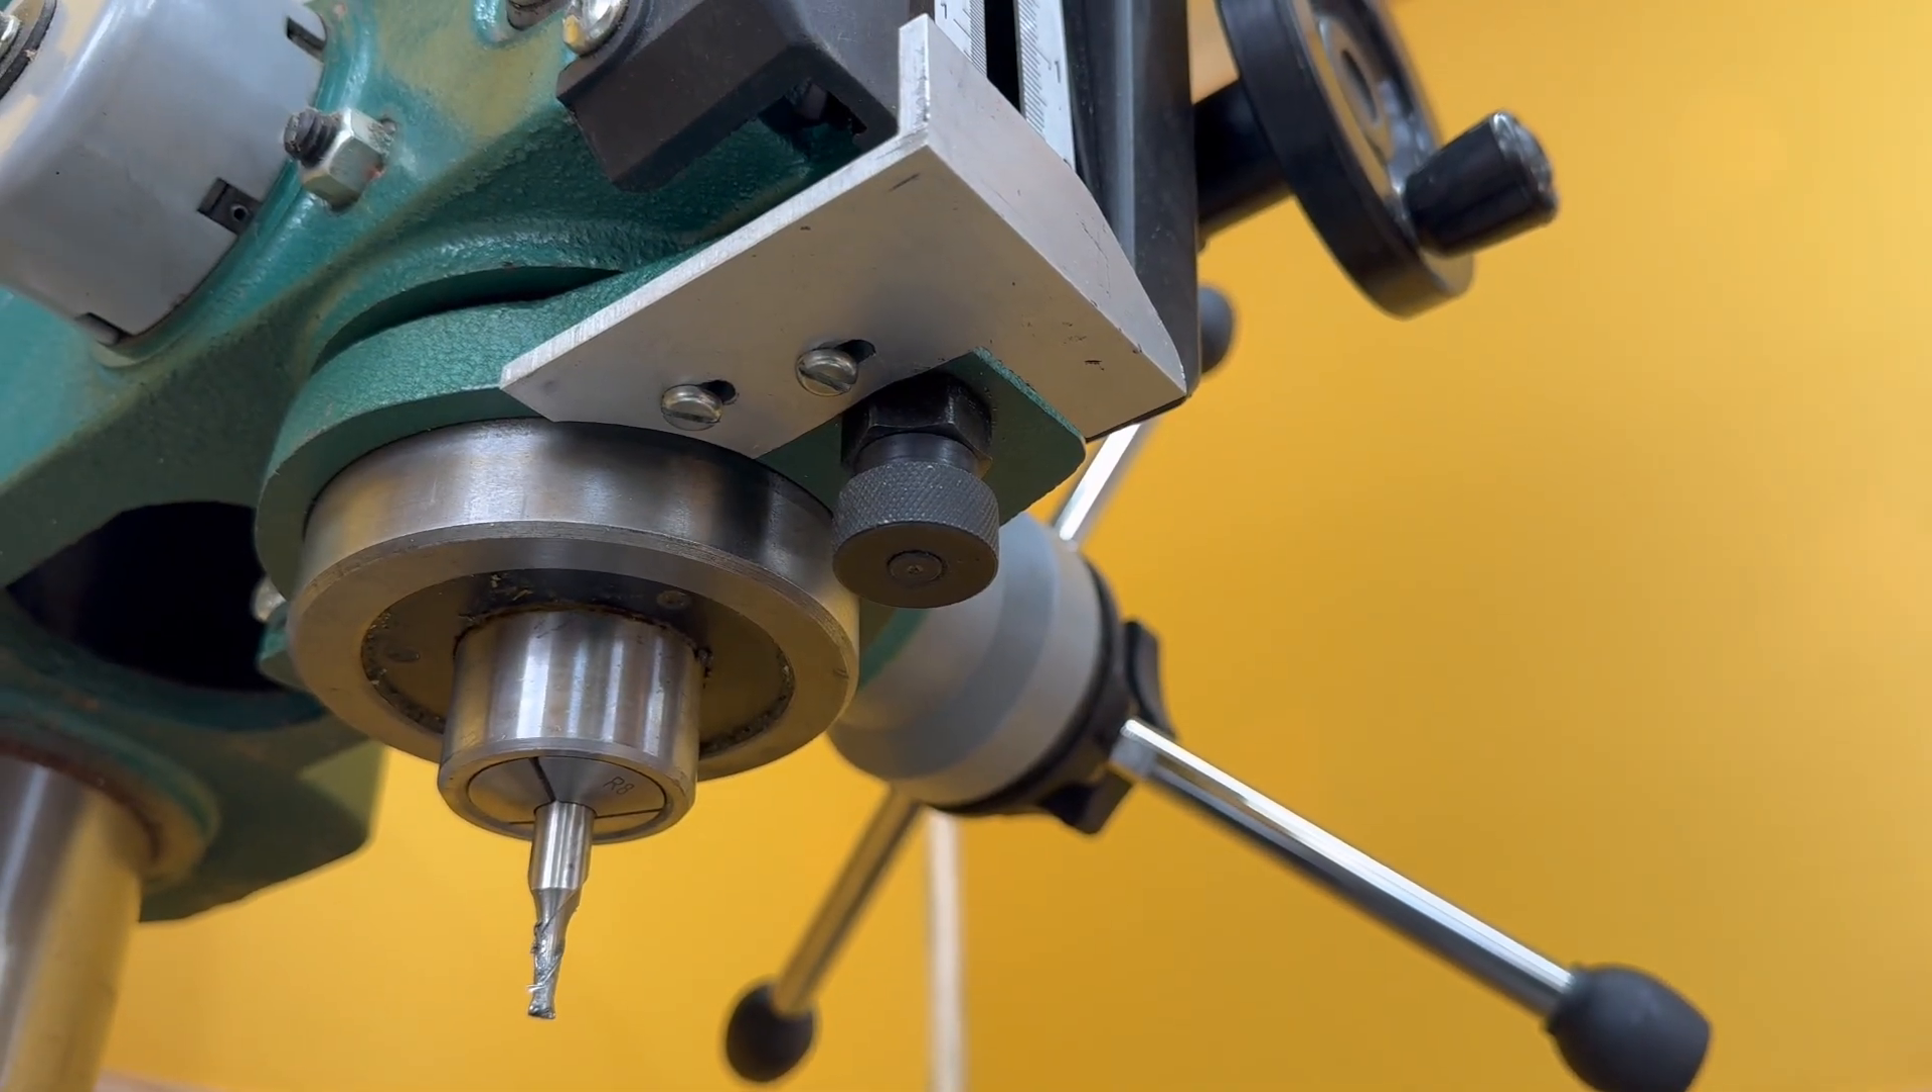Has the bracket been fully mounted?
Yes.